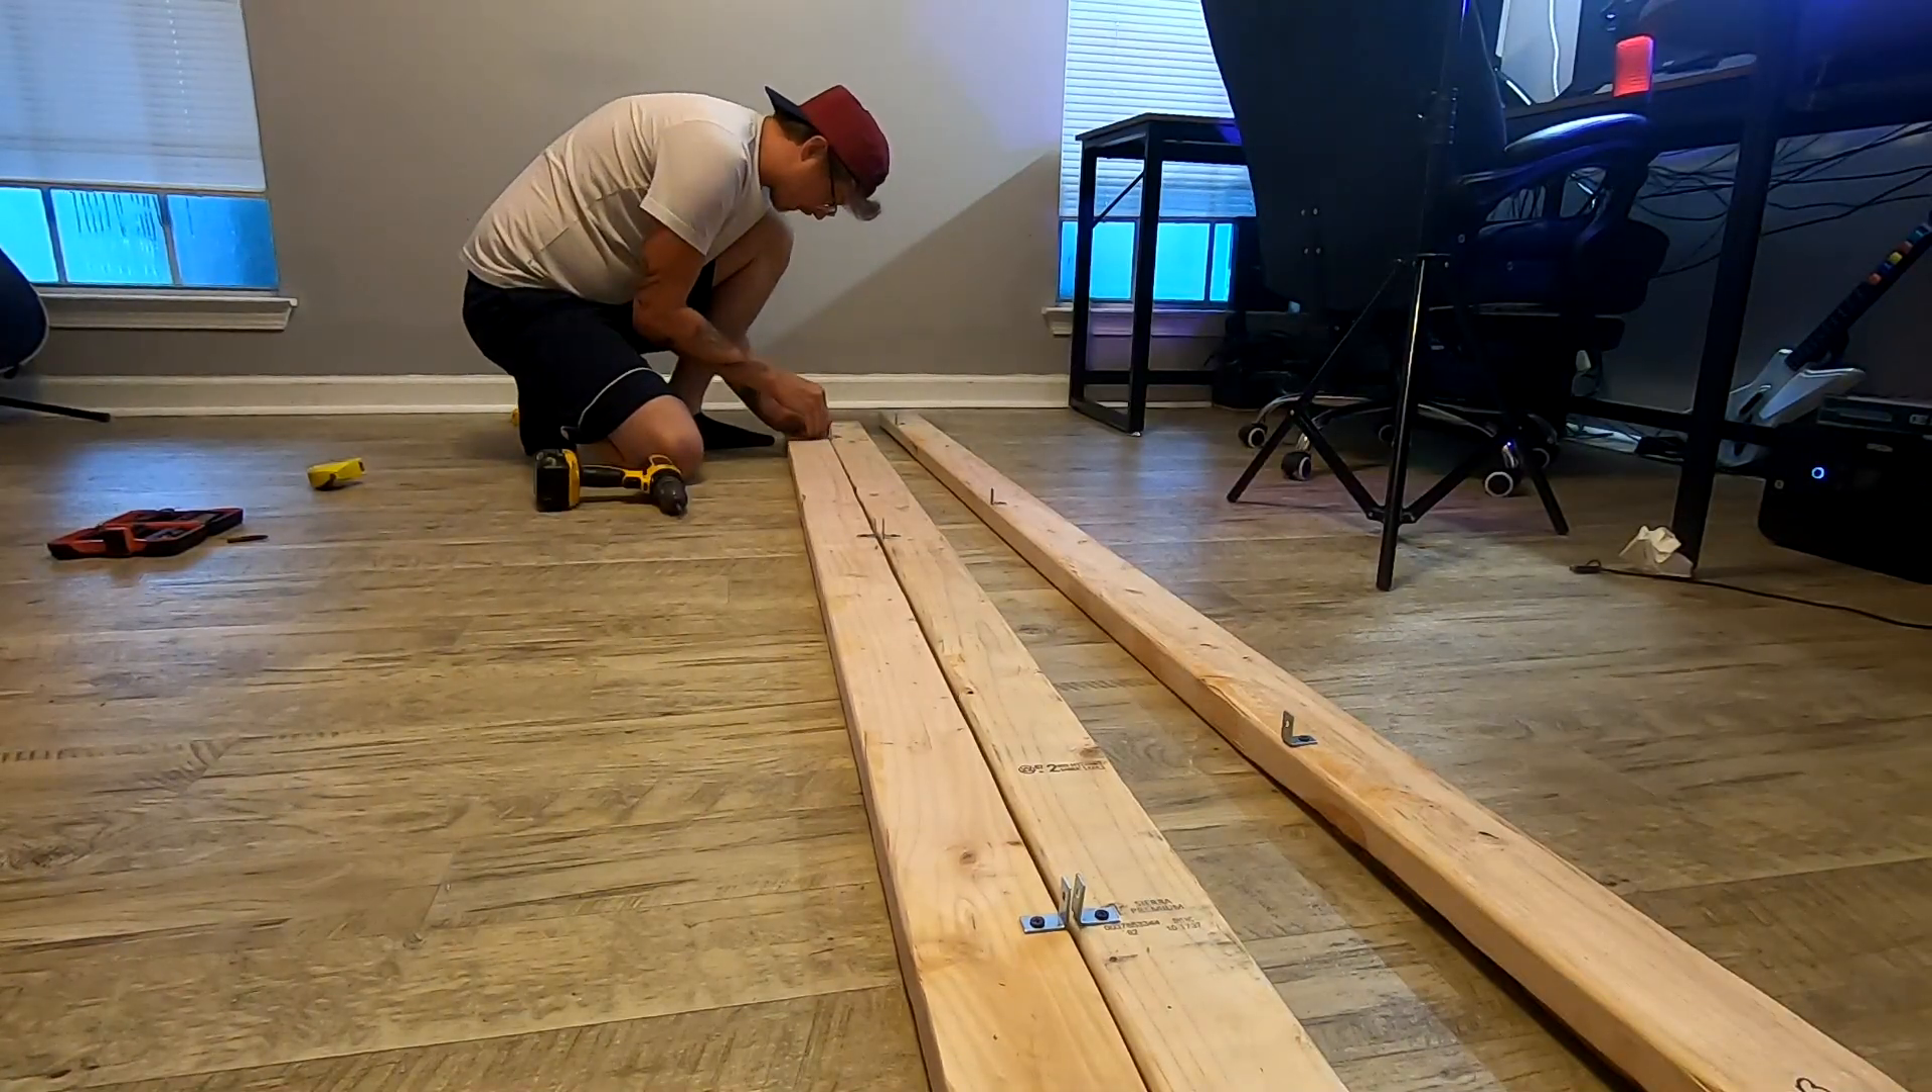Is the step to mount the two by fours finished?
No.